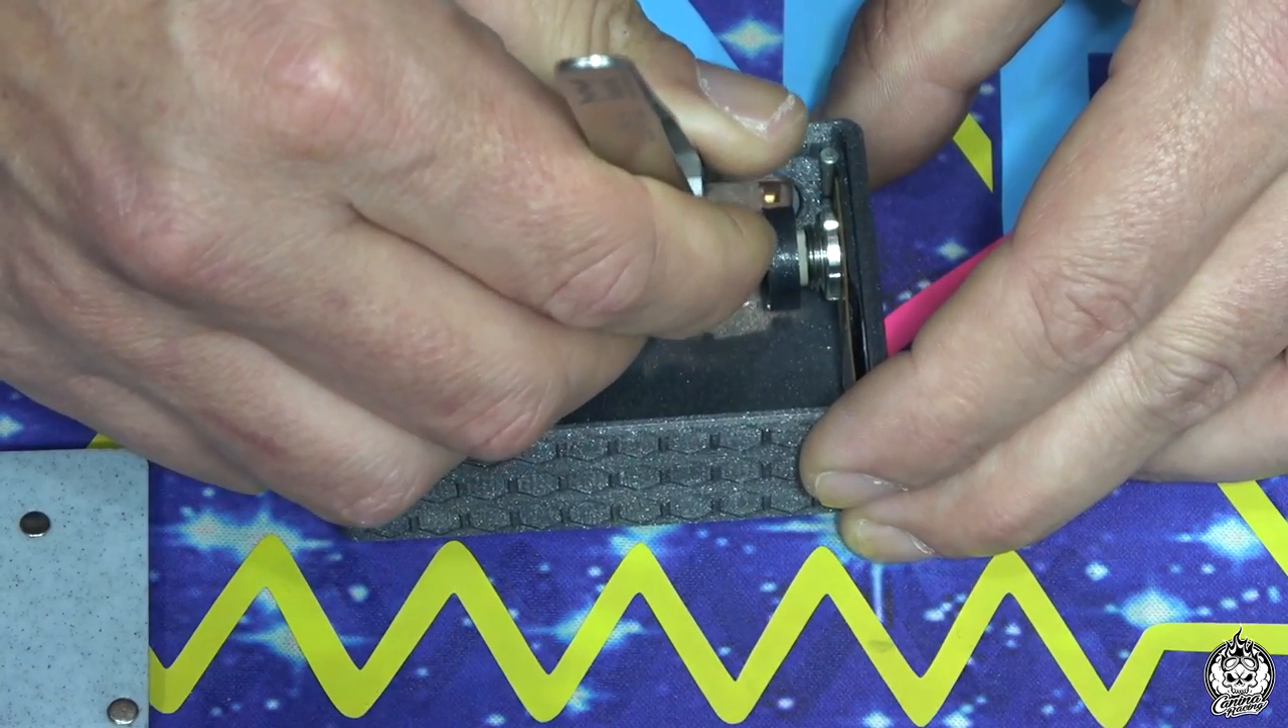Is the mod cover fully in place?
No.